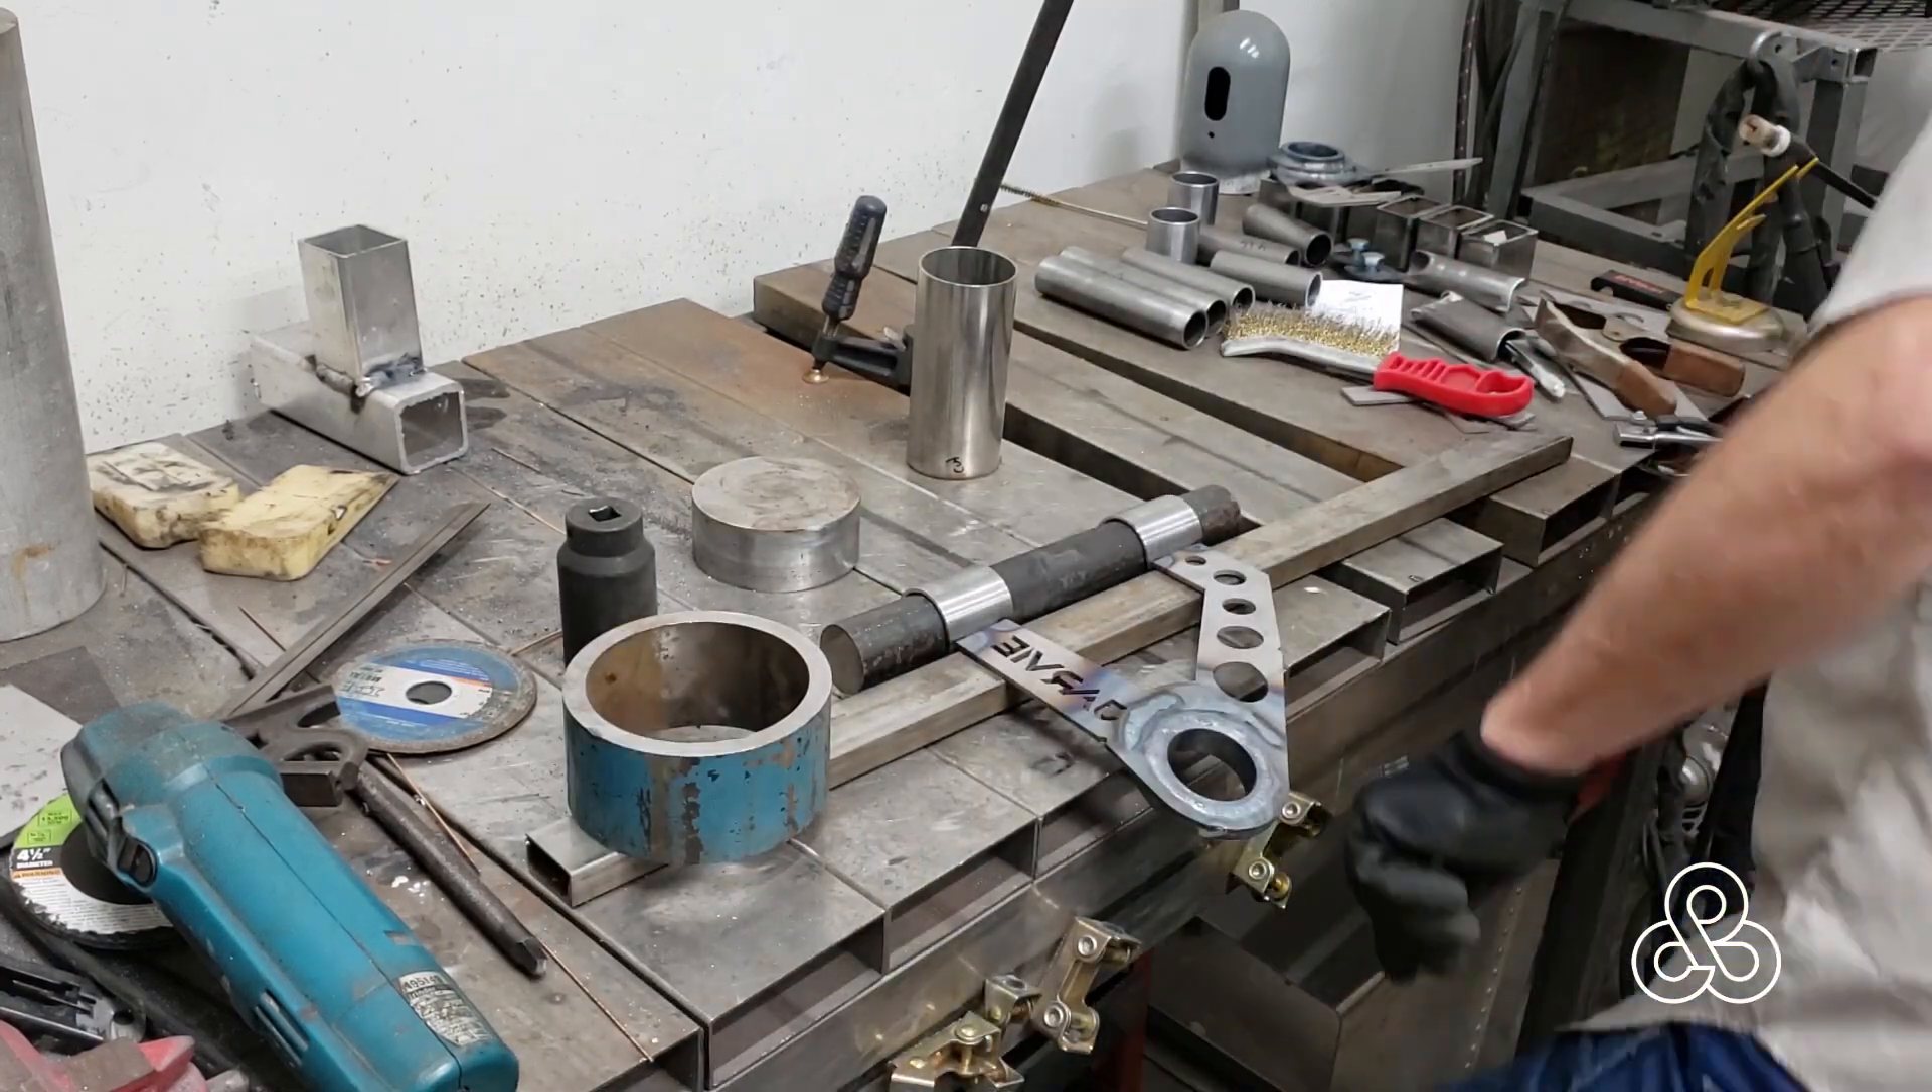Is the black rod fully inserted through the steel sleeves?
Yes.